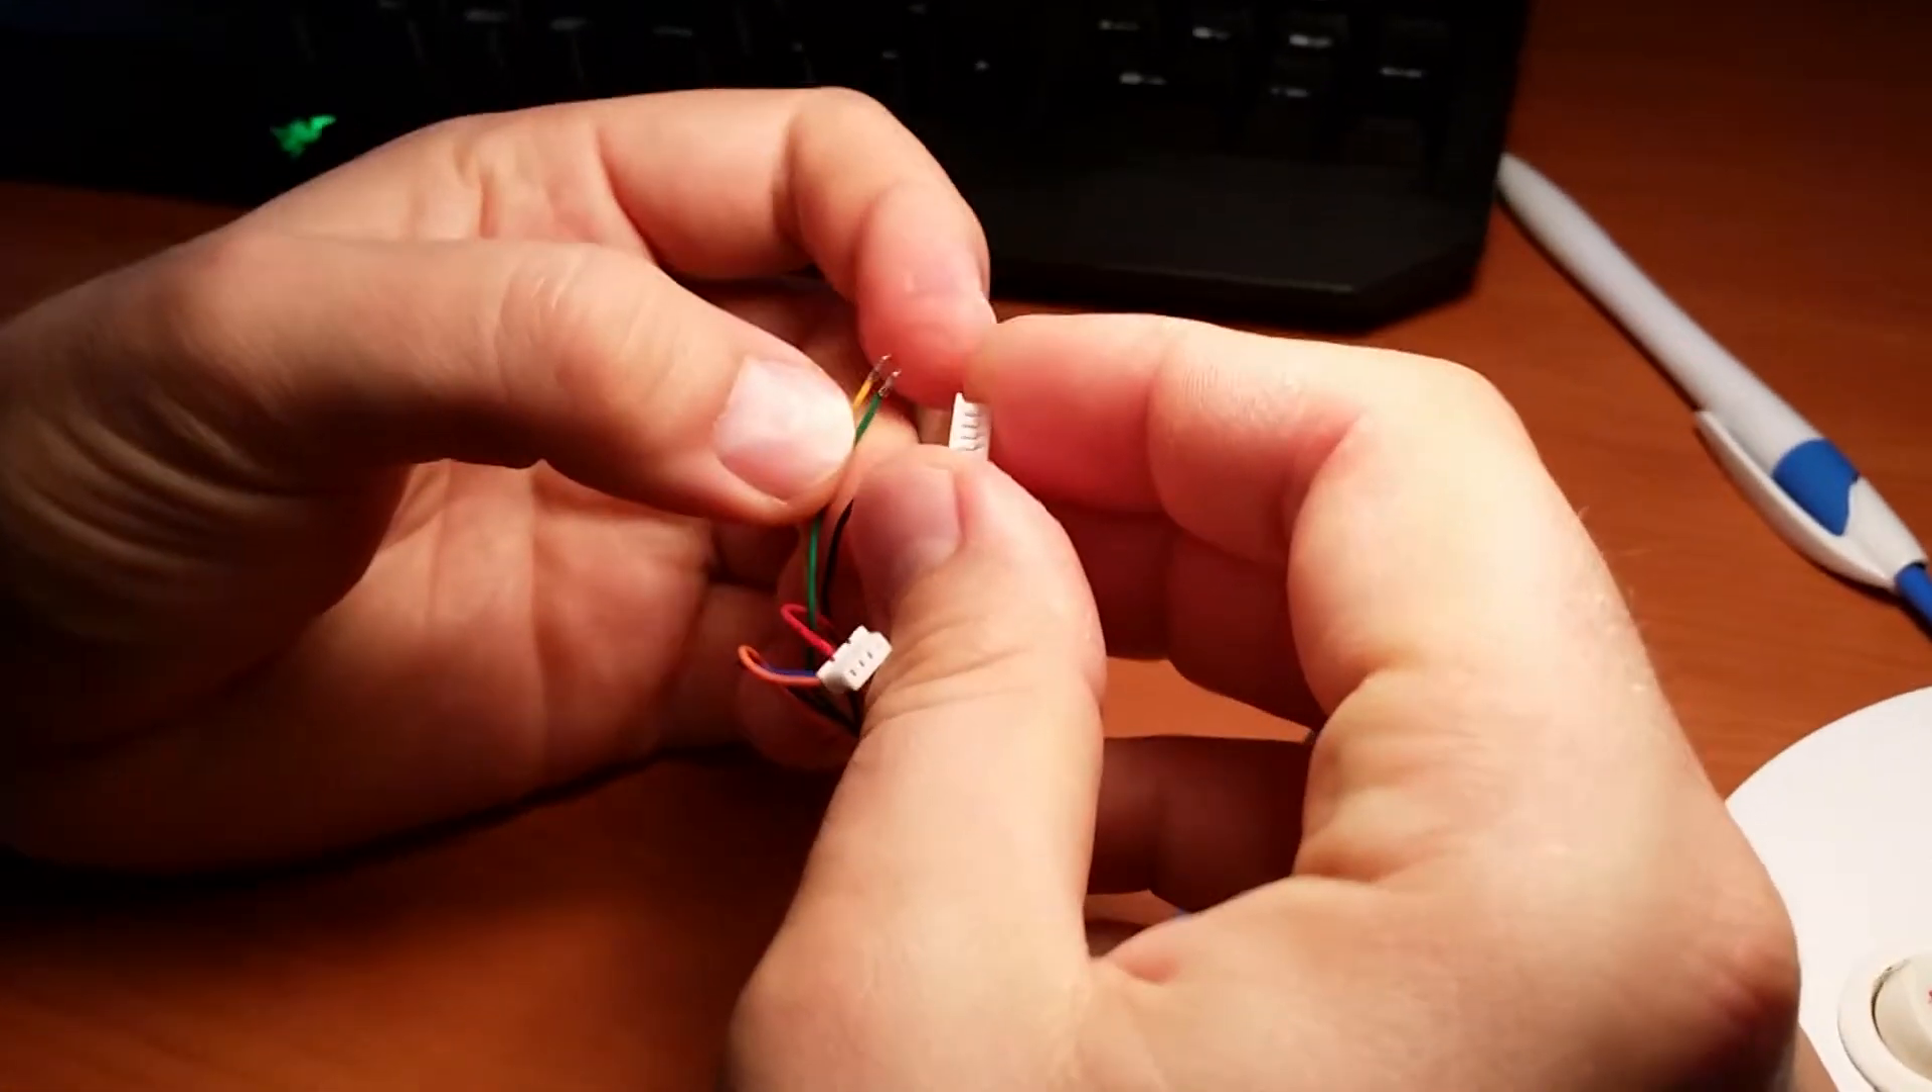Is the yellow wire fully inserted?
No.